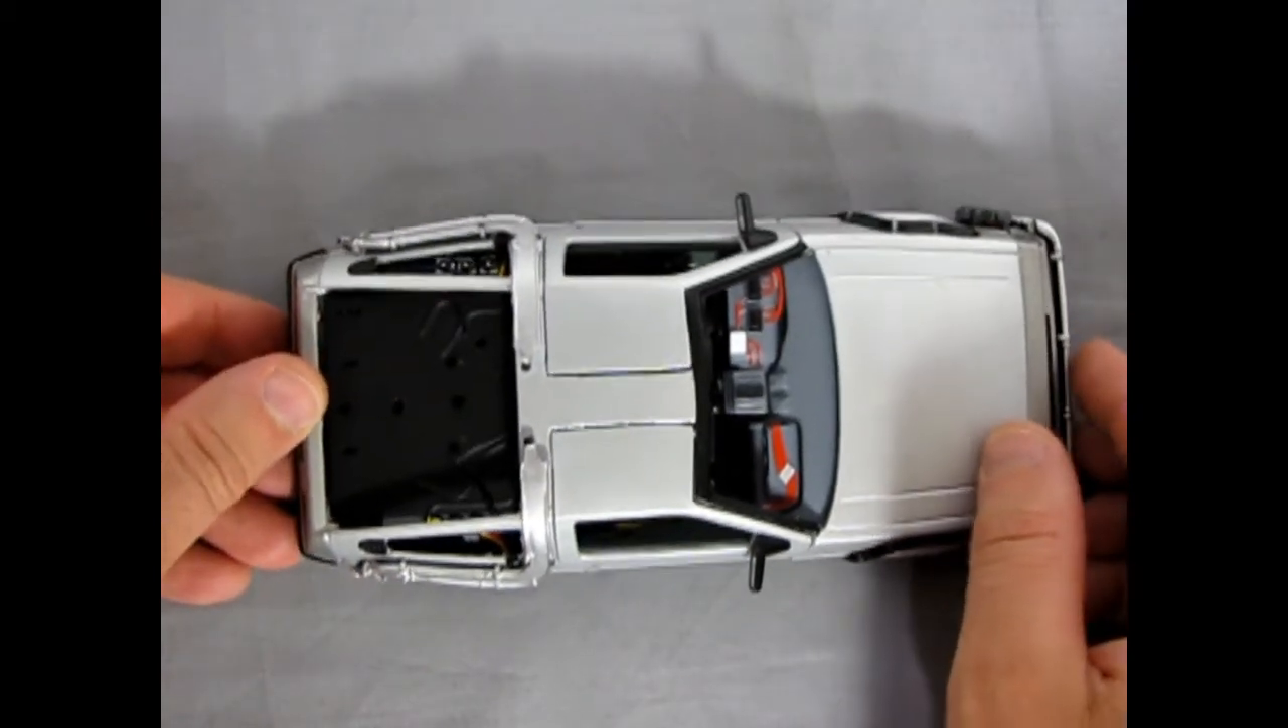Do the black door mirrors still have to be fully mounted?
No.